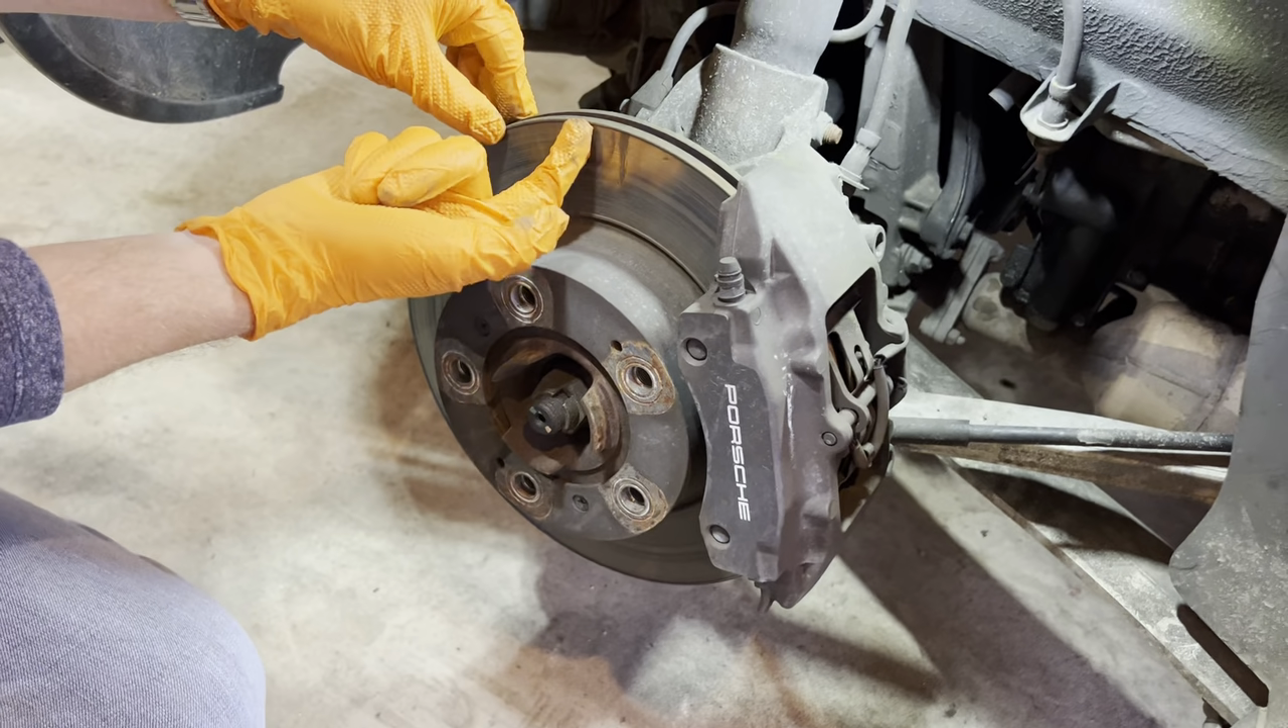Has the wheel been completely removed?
Yes.